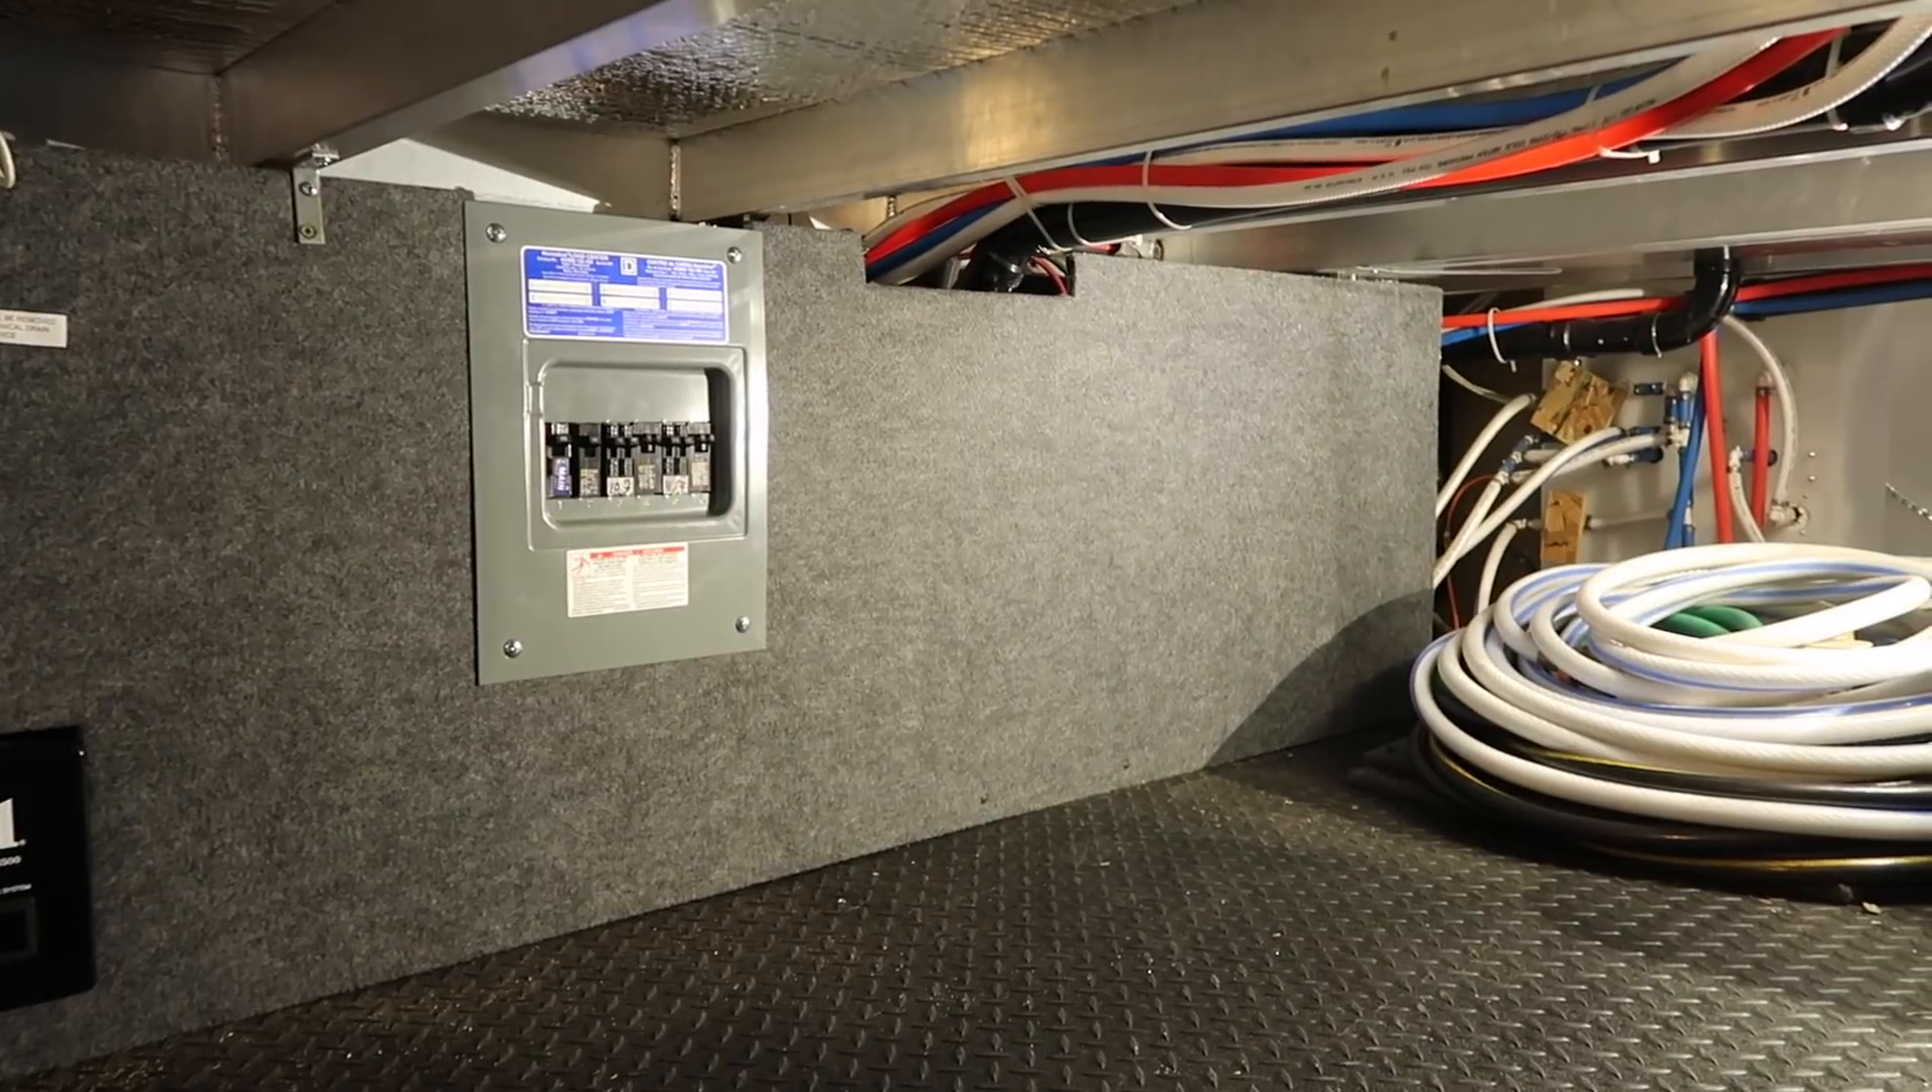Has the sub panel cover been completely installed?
Yes.